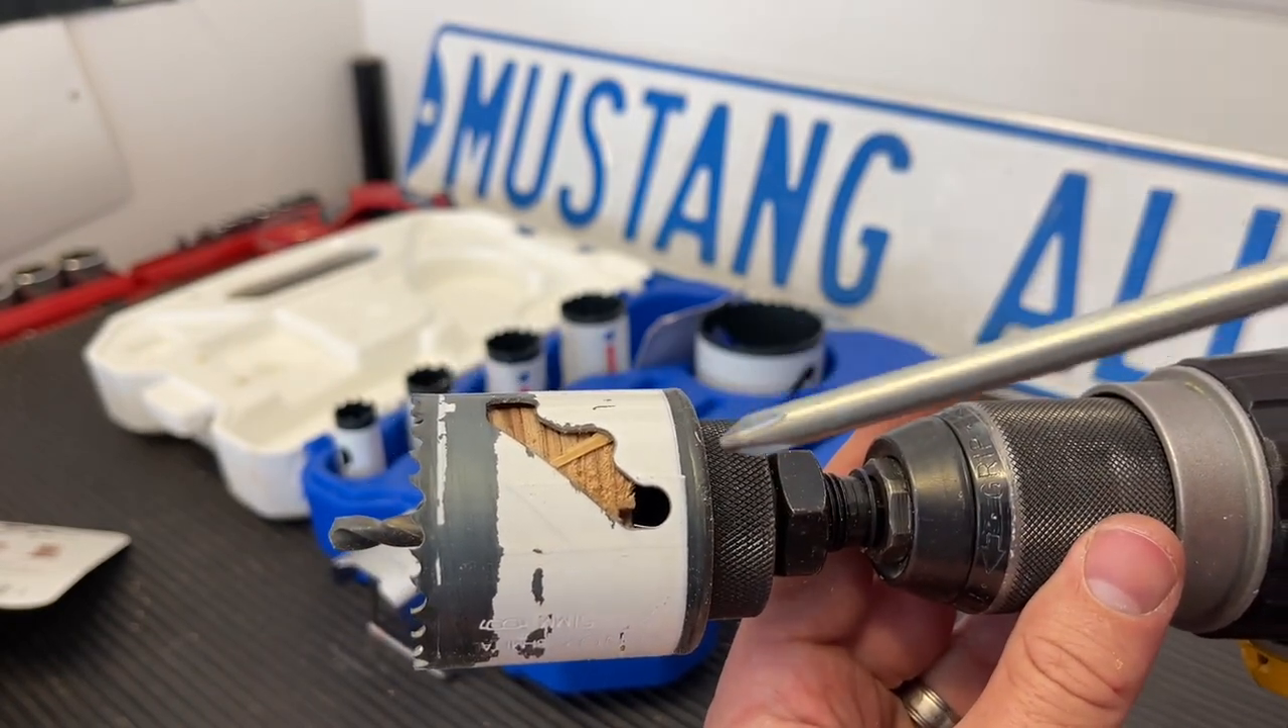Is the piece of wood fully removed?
No.